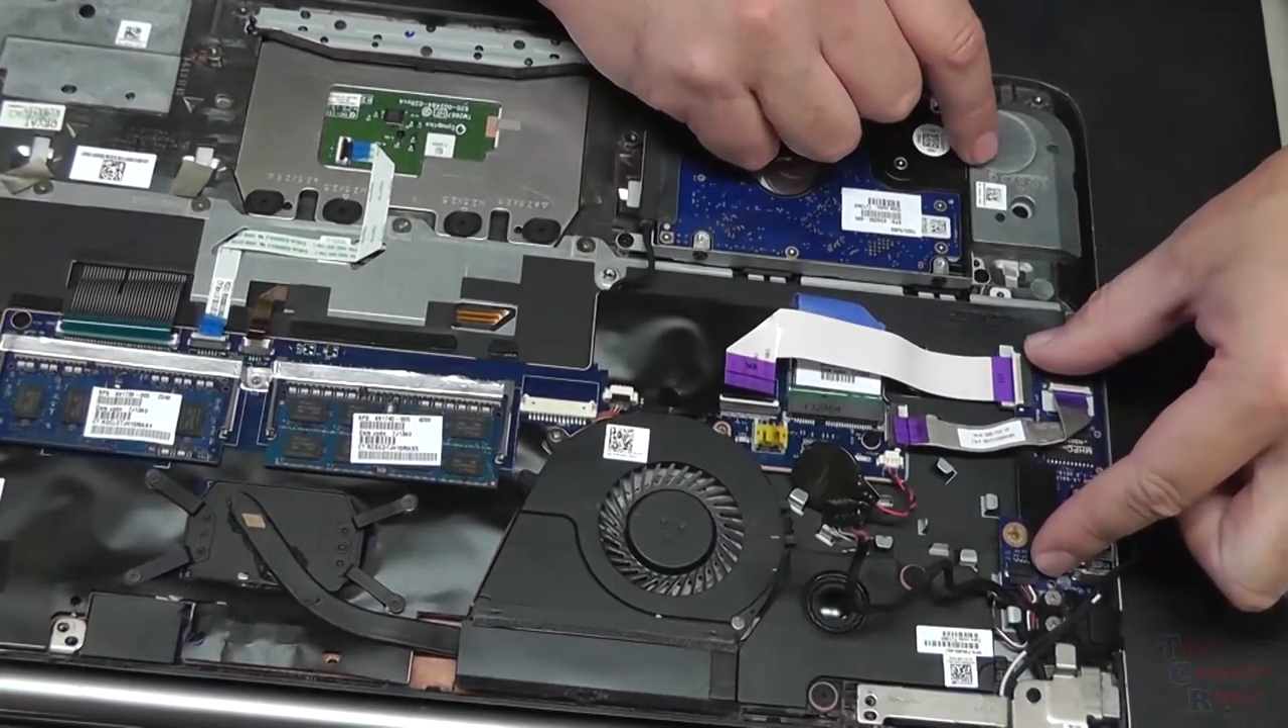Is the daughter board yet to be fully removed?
Yes.